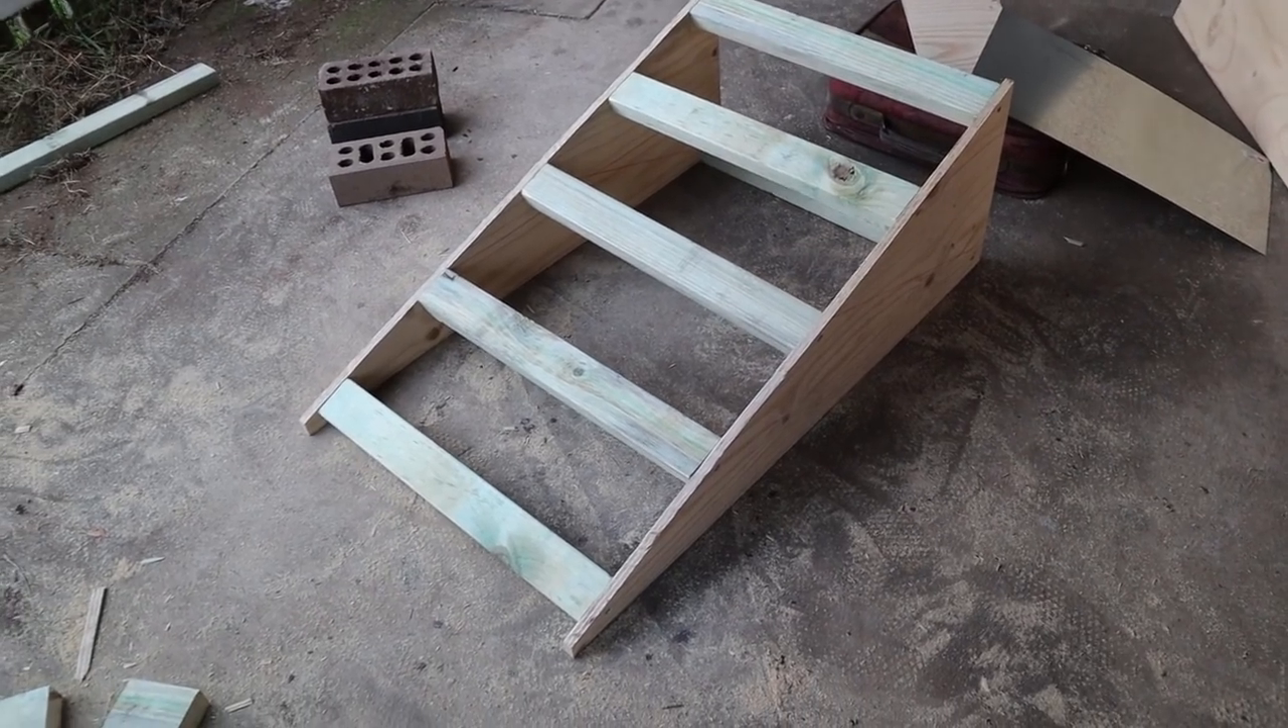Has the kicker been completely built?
No.